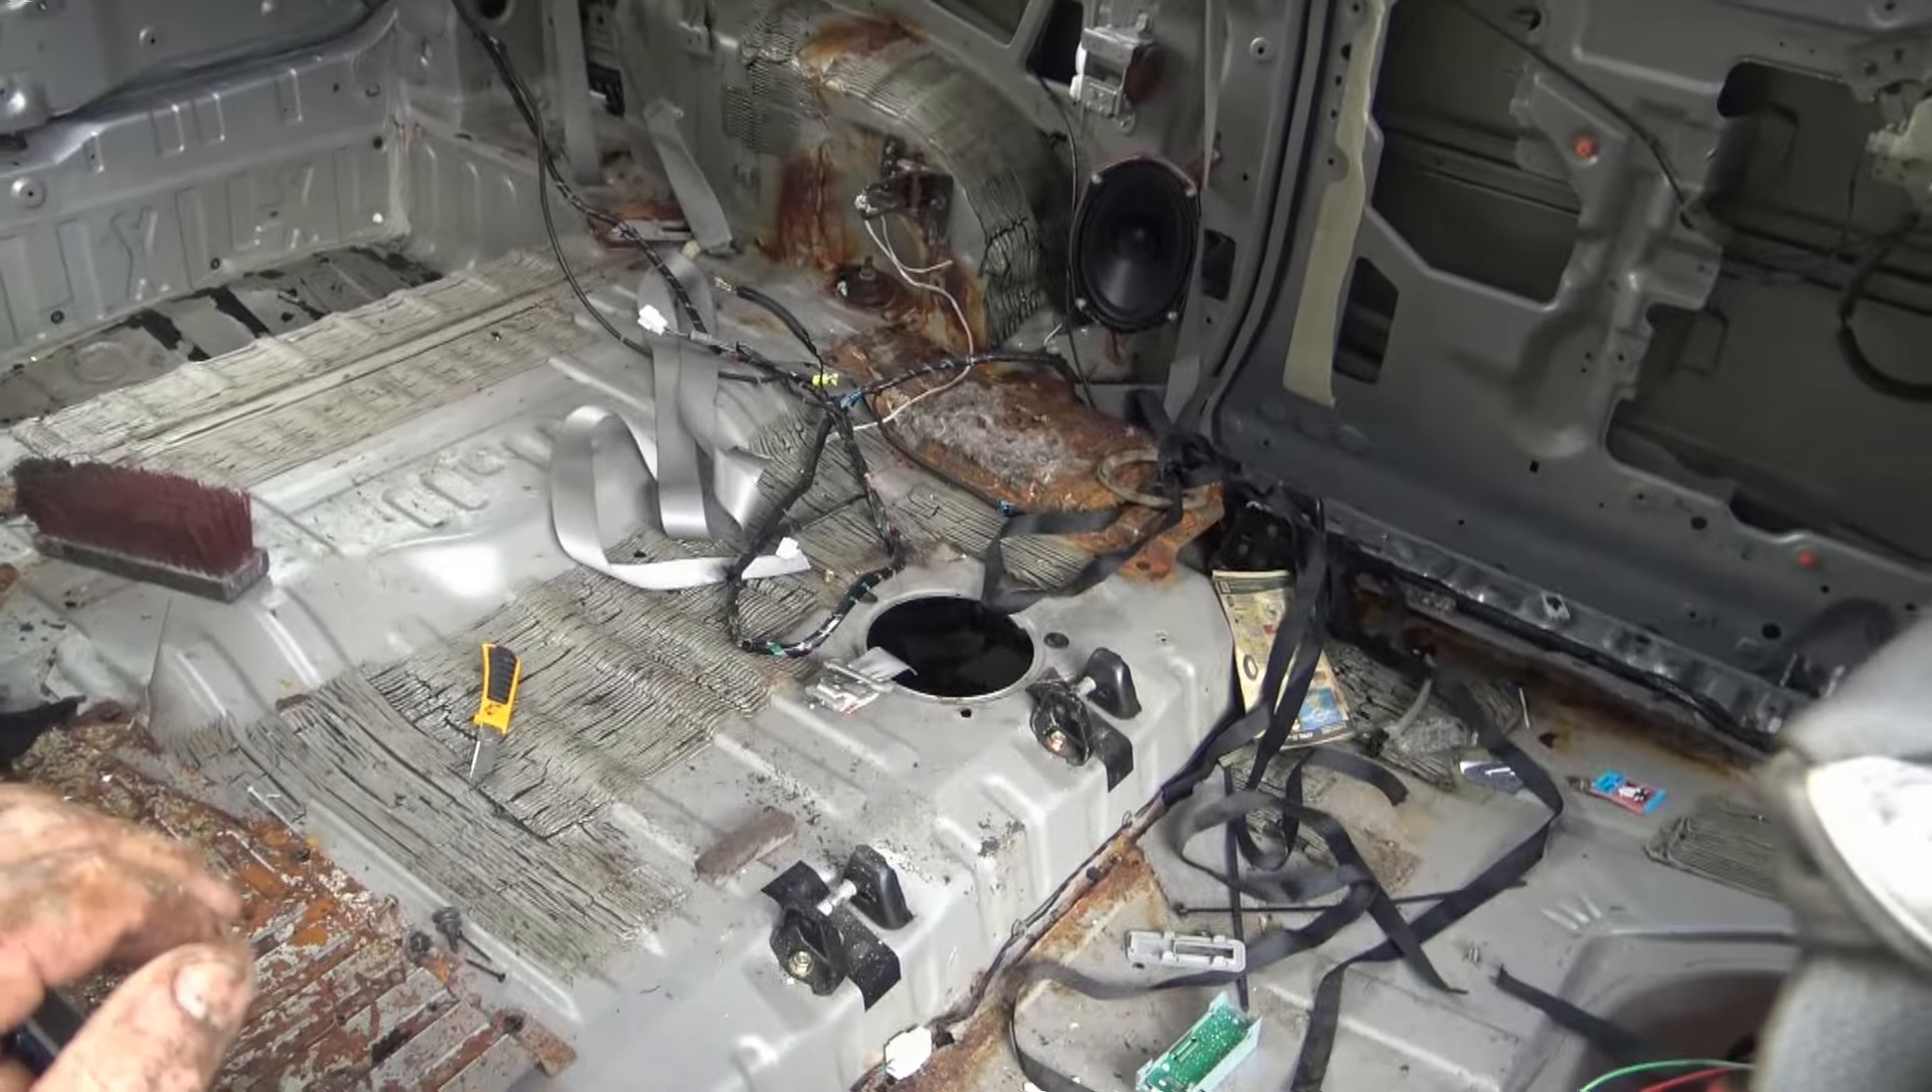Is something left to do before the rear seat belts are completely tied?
Yes.